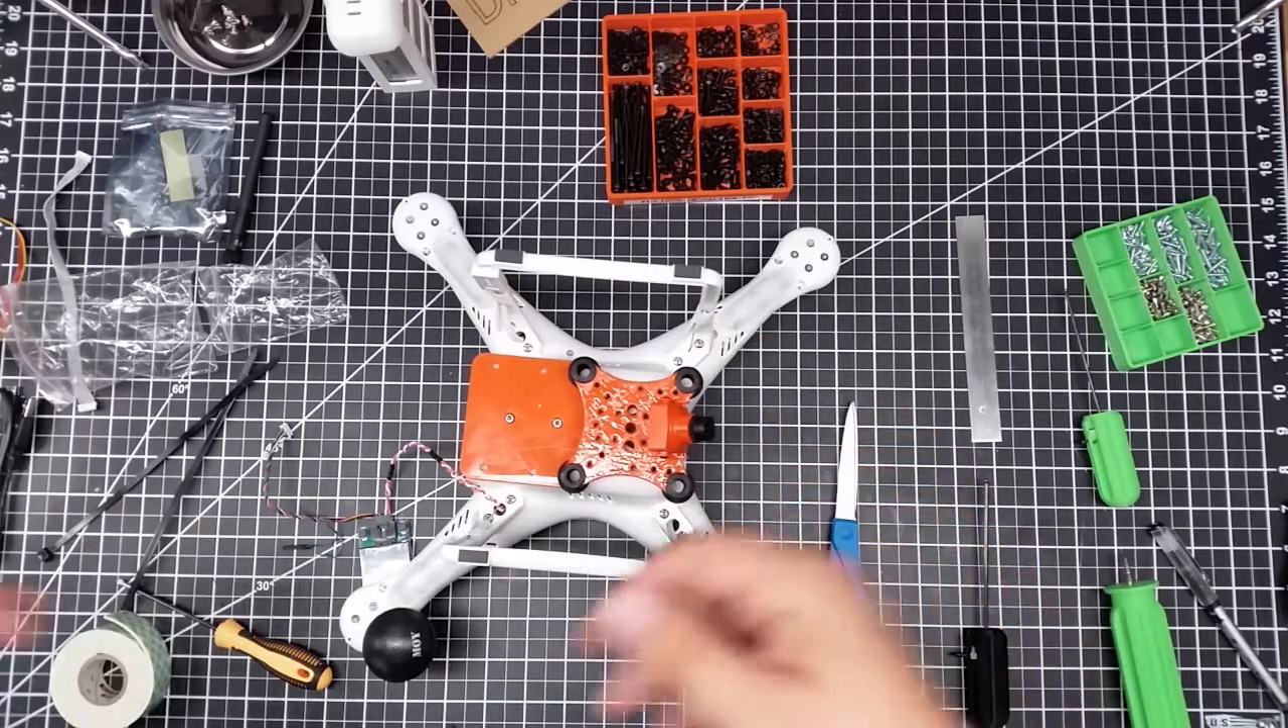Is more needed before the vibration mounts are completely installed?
No.